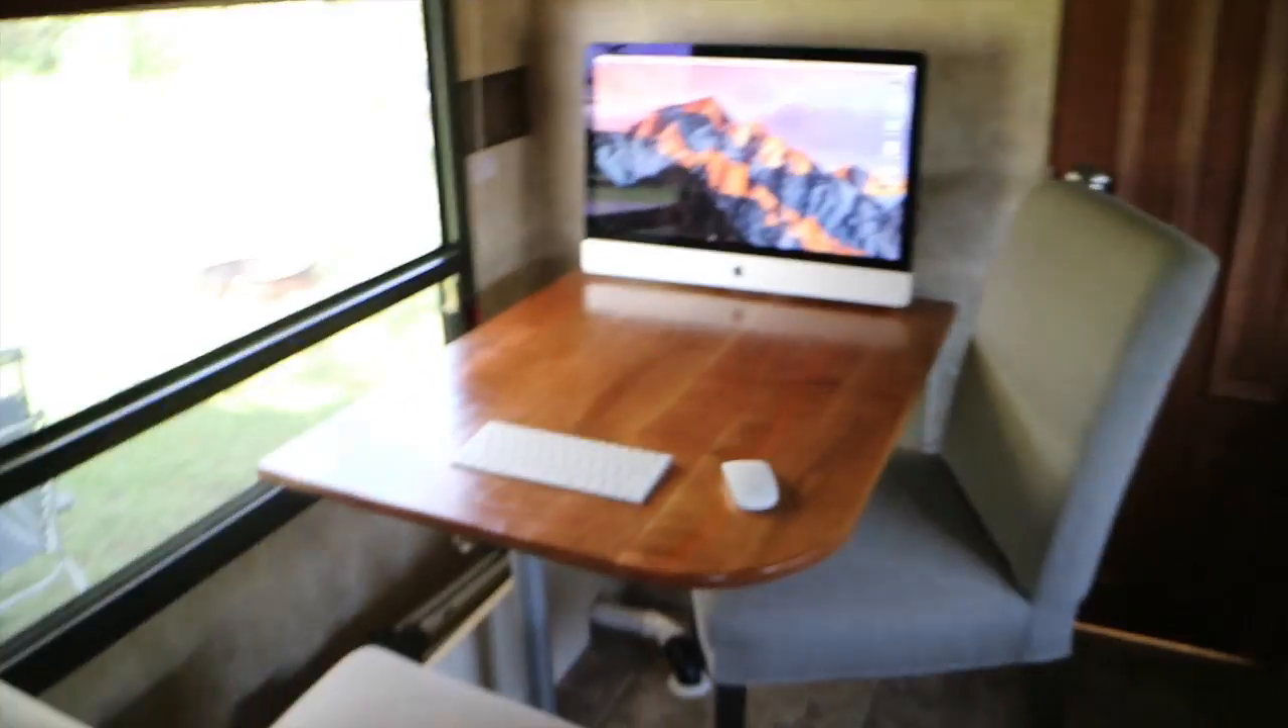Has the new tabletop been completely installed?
Yes.